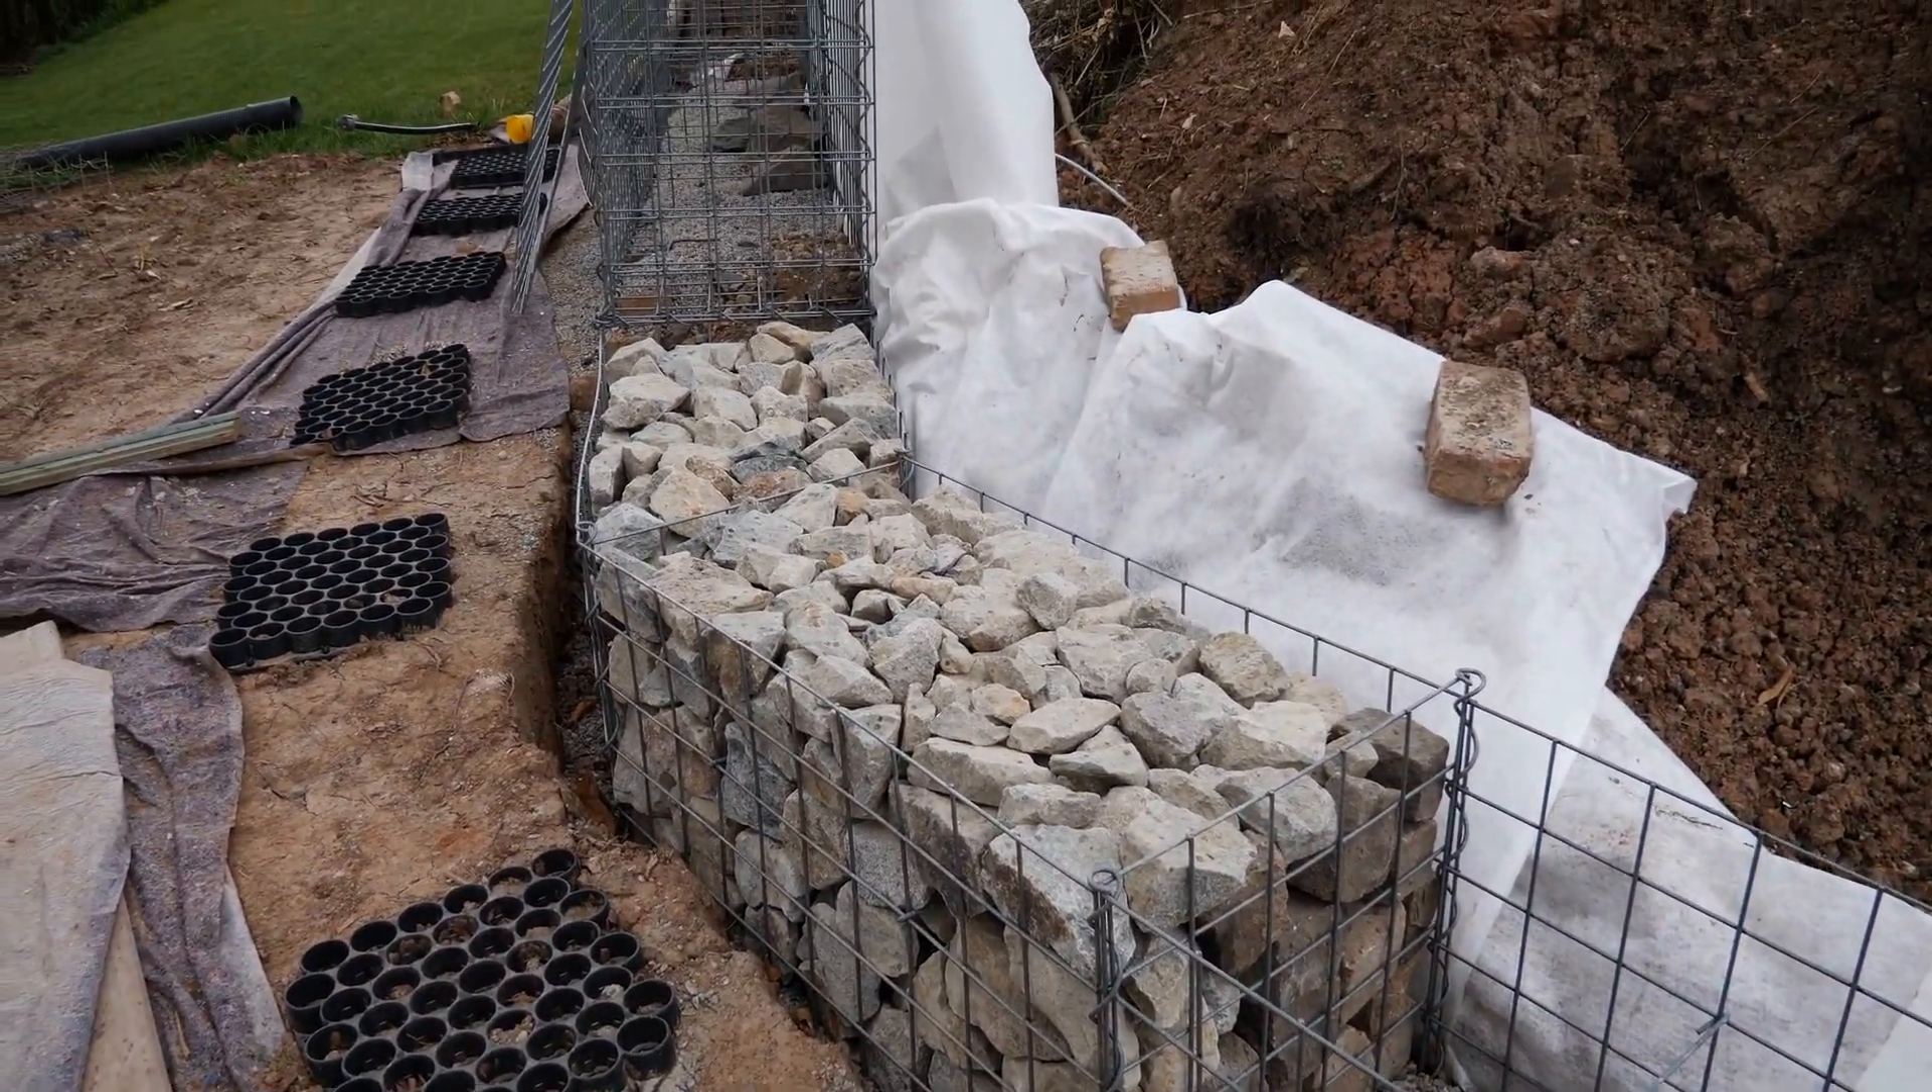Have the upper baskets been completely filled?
No.